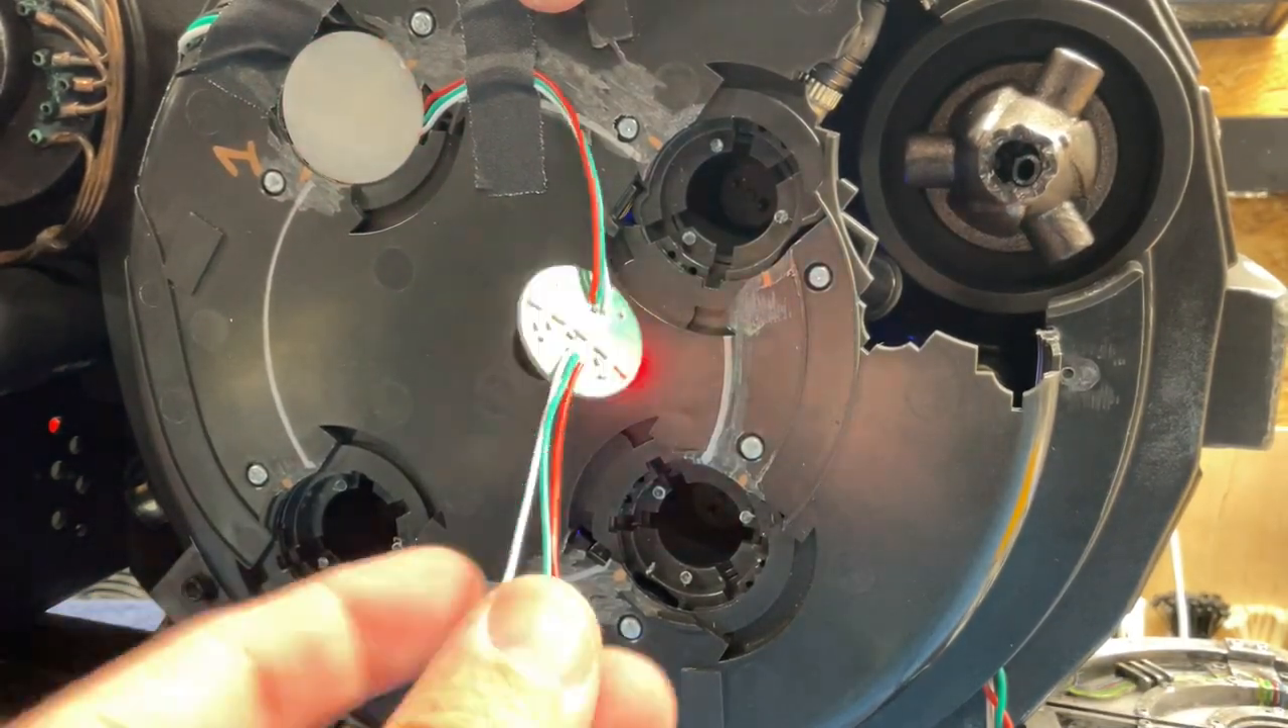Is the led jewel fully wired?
Yes.